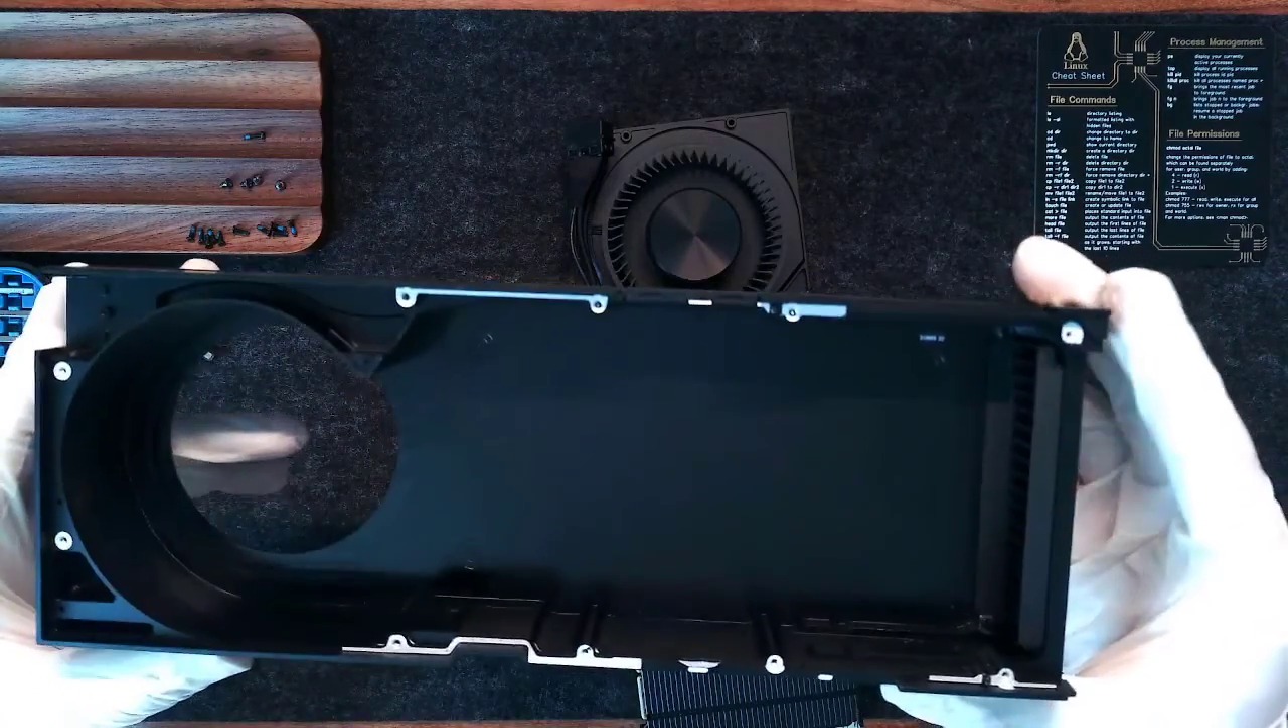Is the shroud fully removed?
Yes.